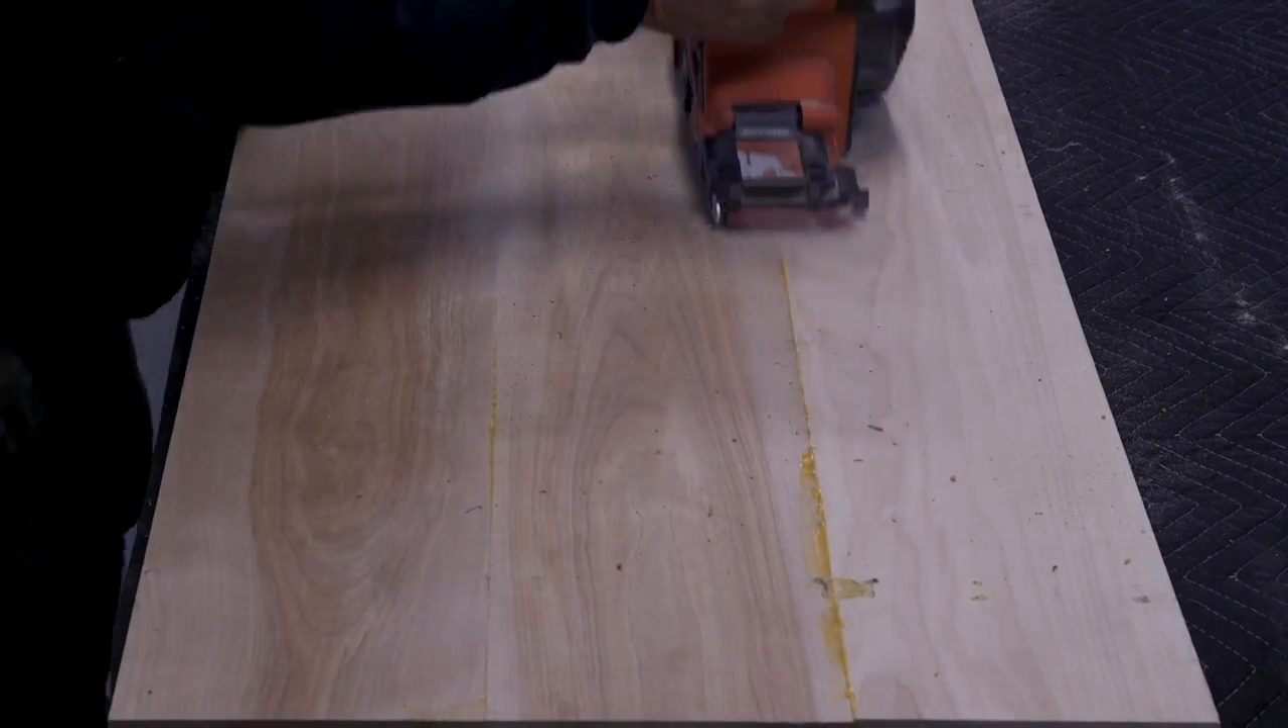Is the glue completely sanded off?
No.